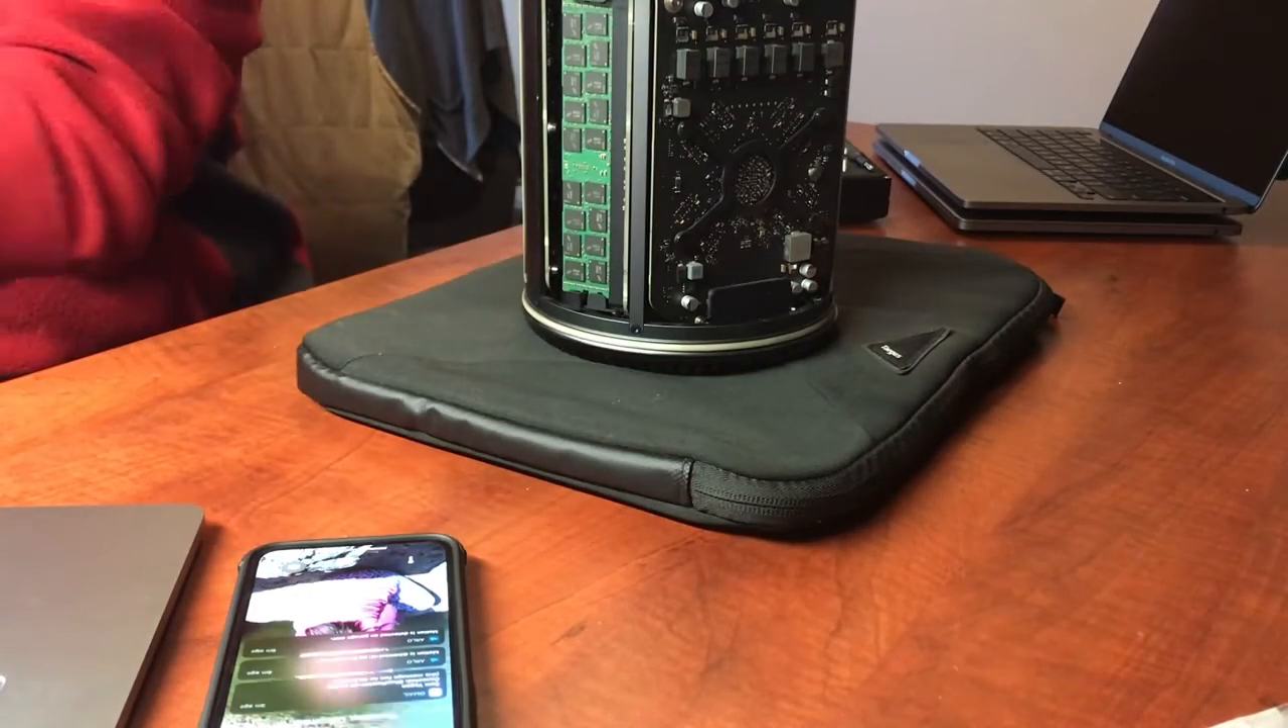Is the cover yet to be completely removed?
No.